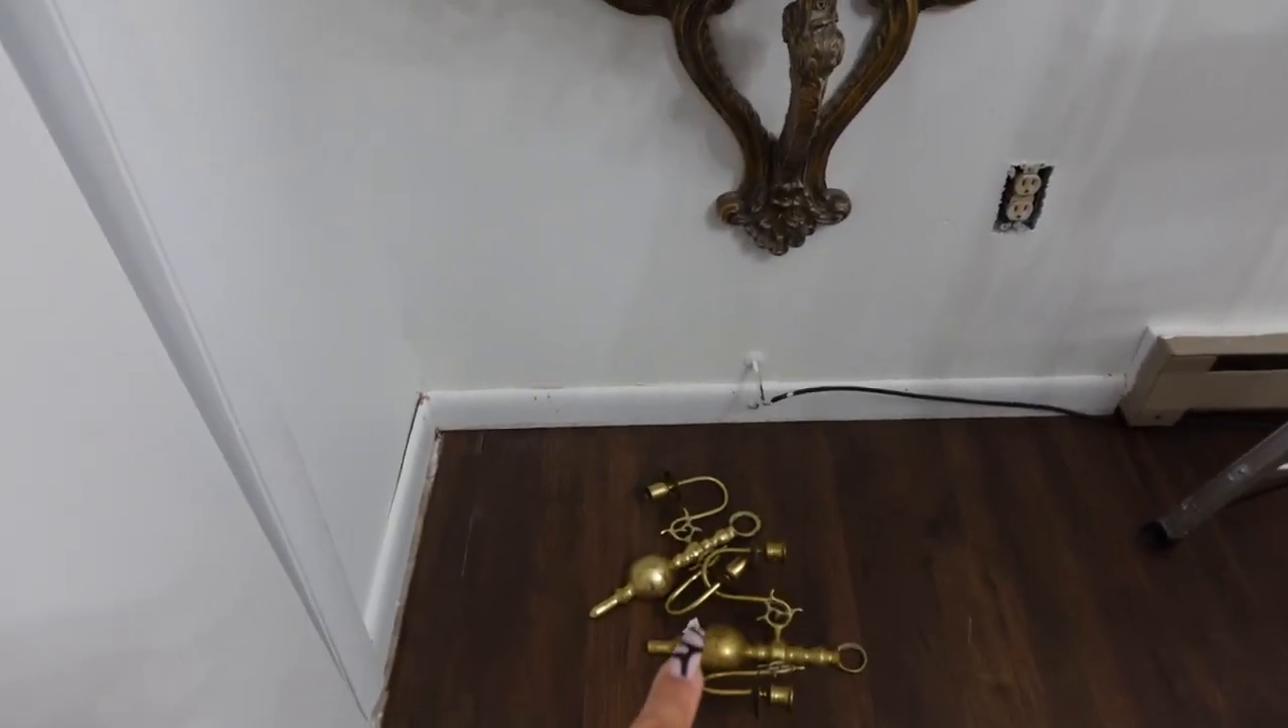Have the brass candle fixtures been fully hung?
No.